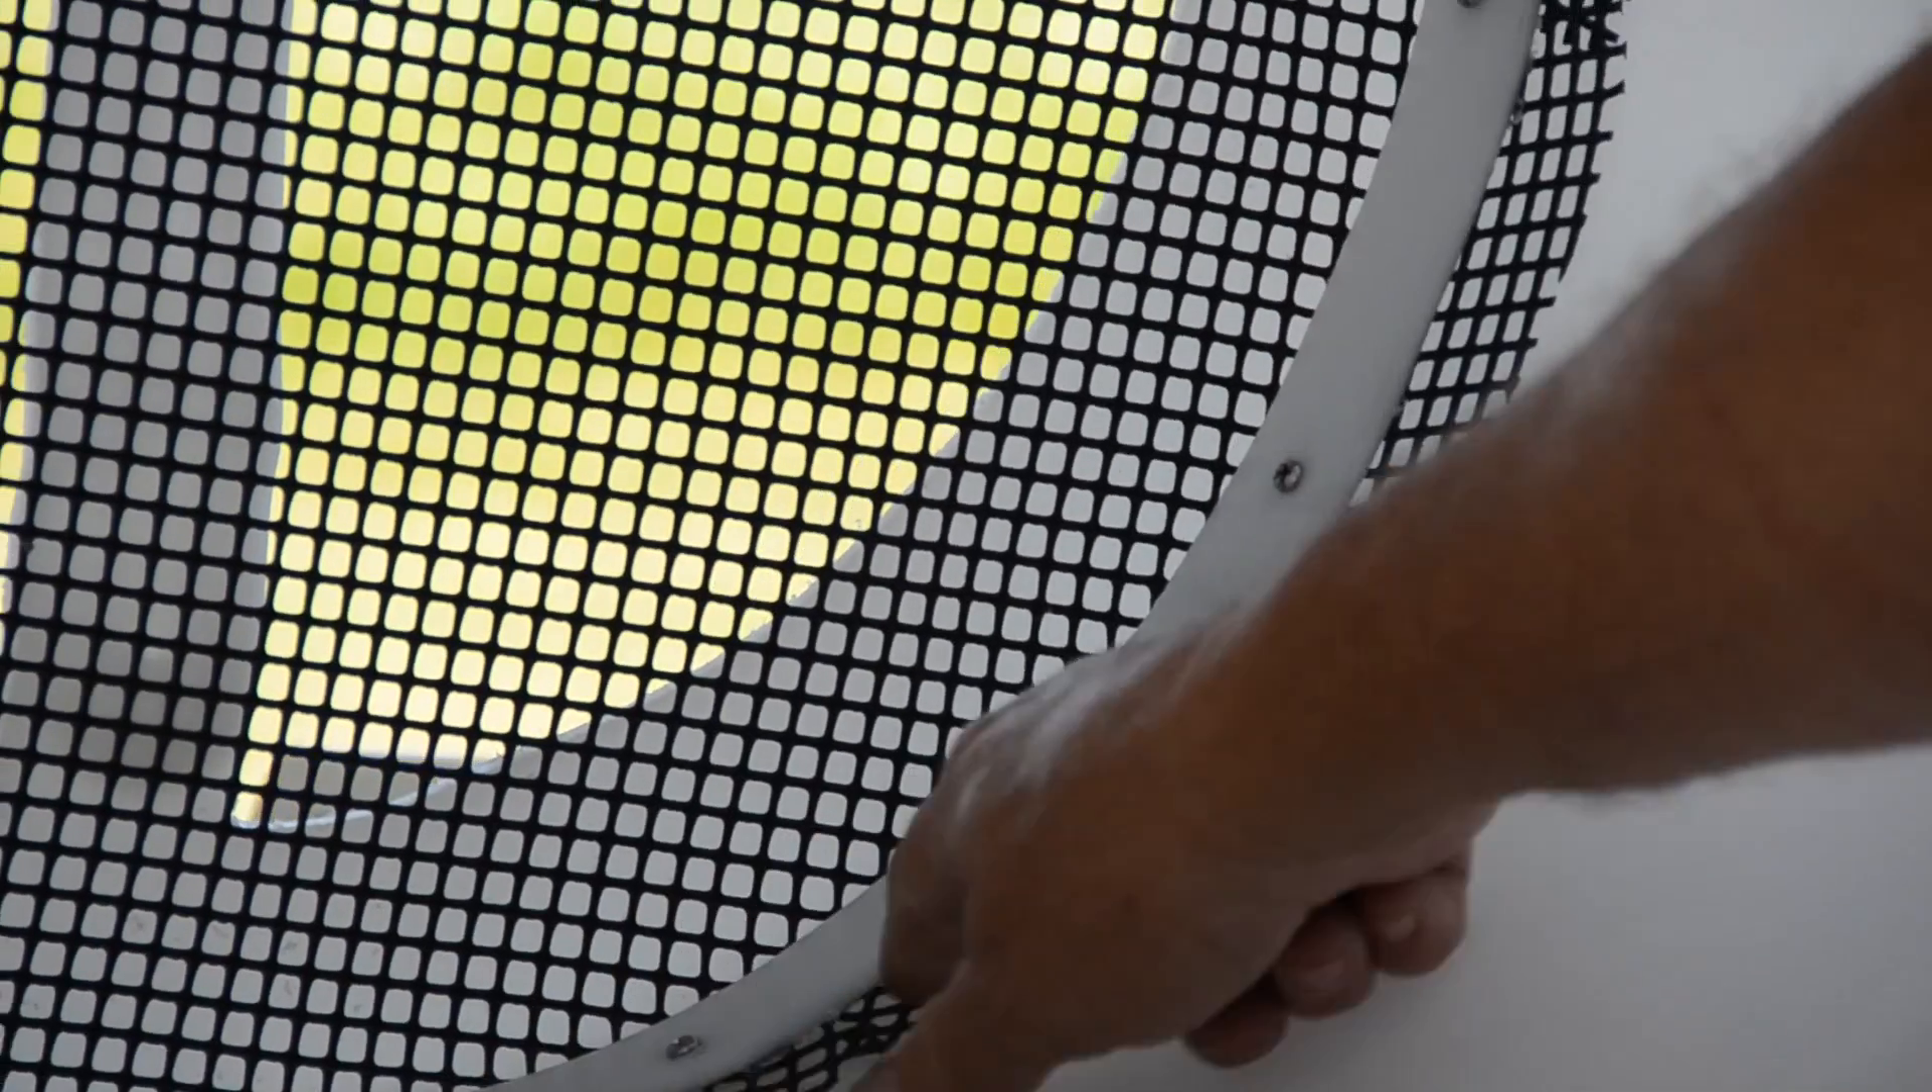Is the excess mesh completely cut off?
No.